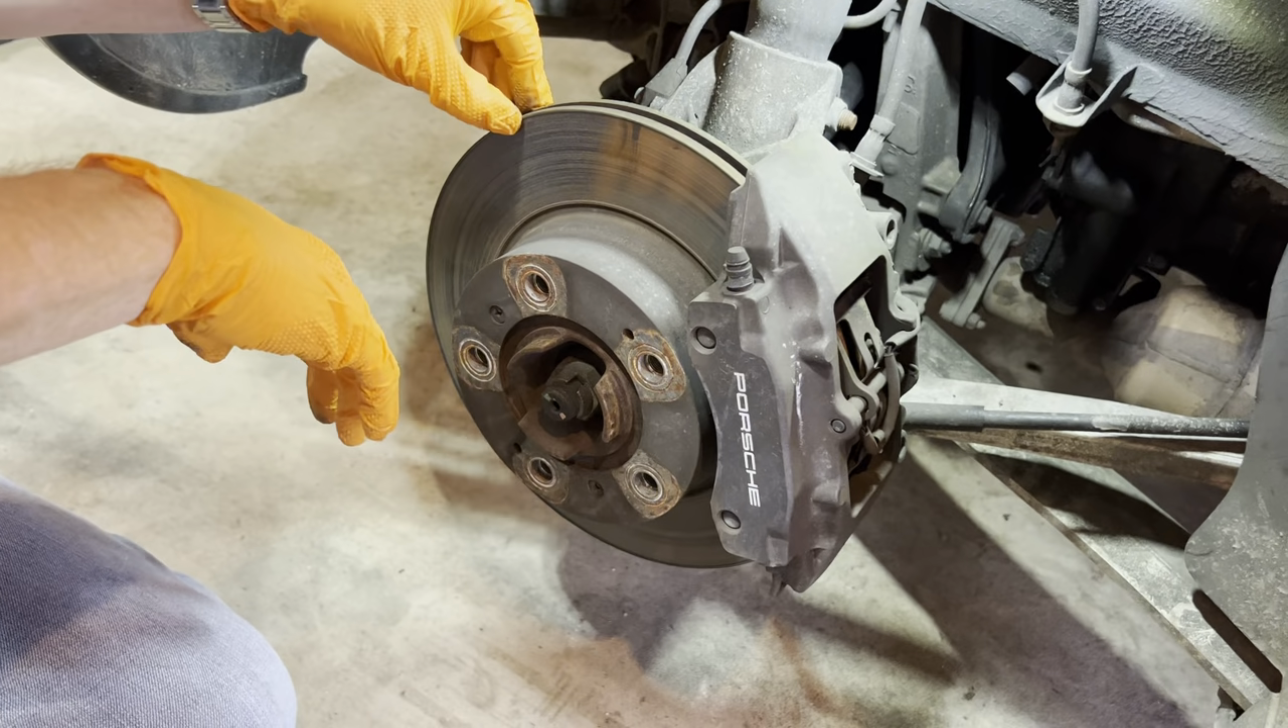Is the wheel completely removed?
Yes.